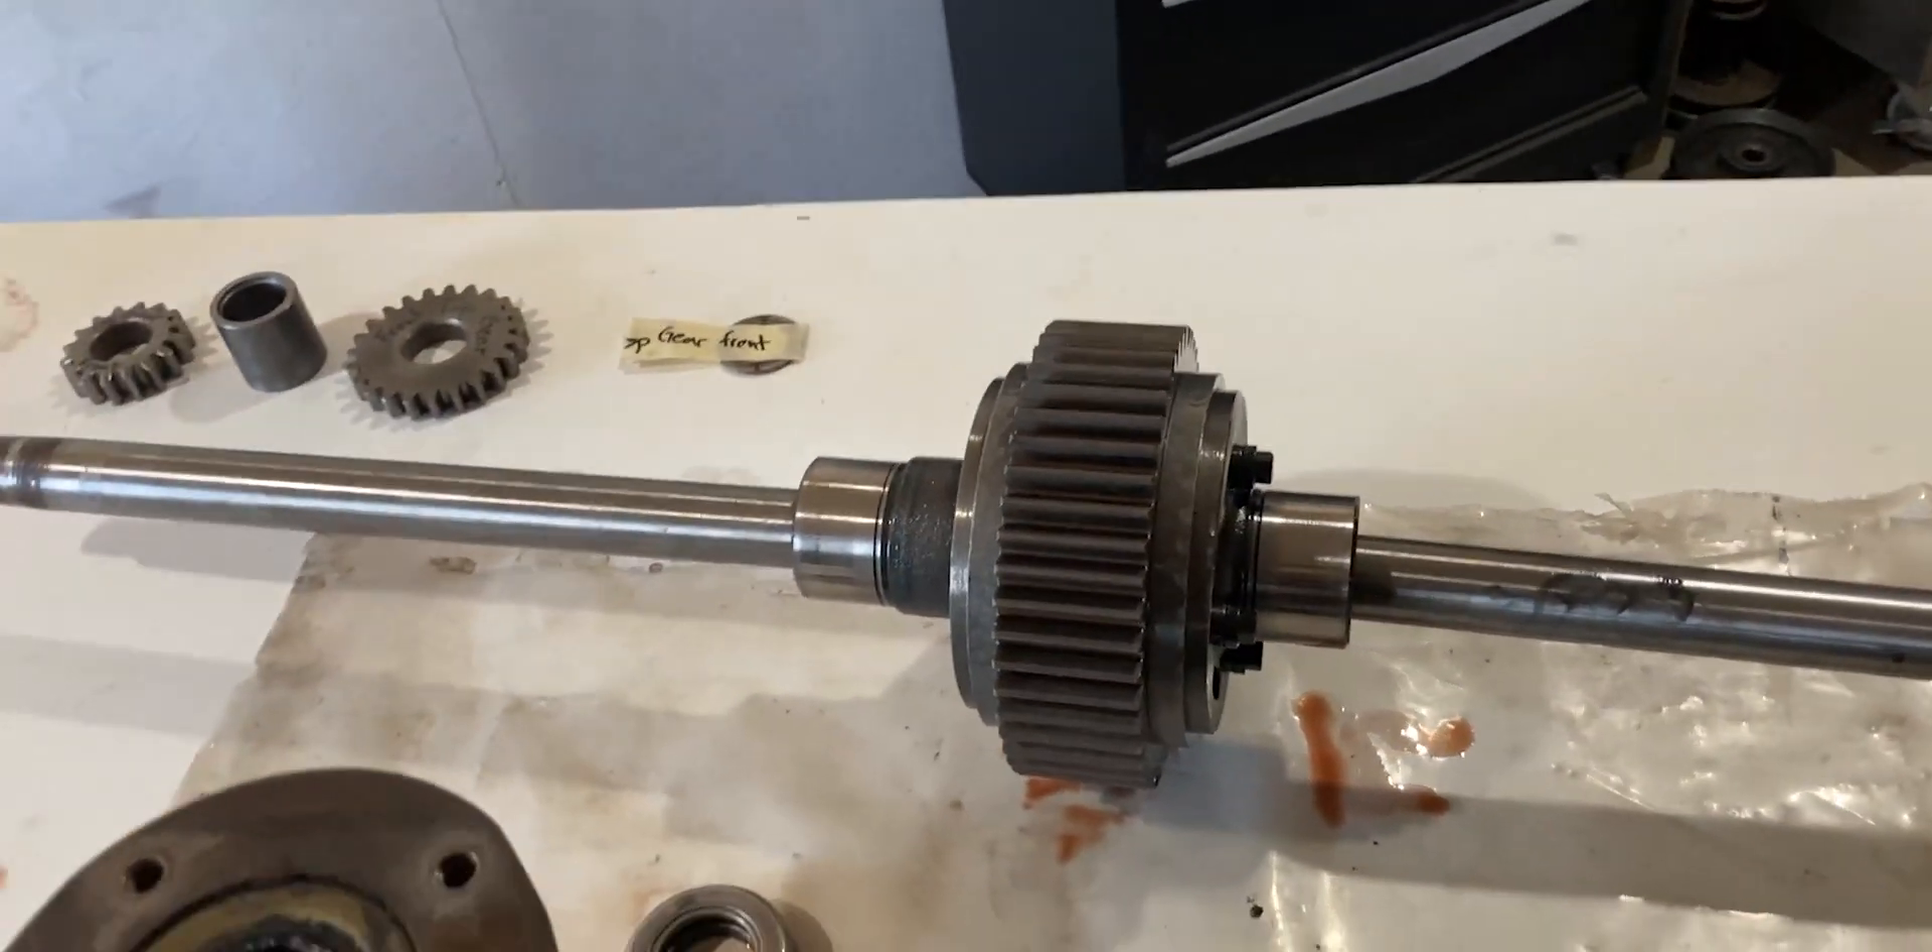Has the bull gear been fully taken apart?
No.